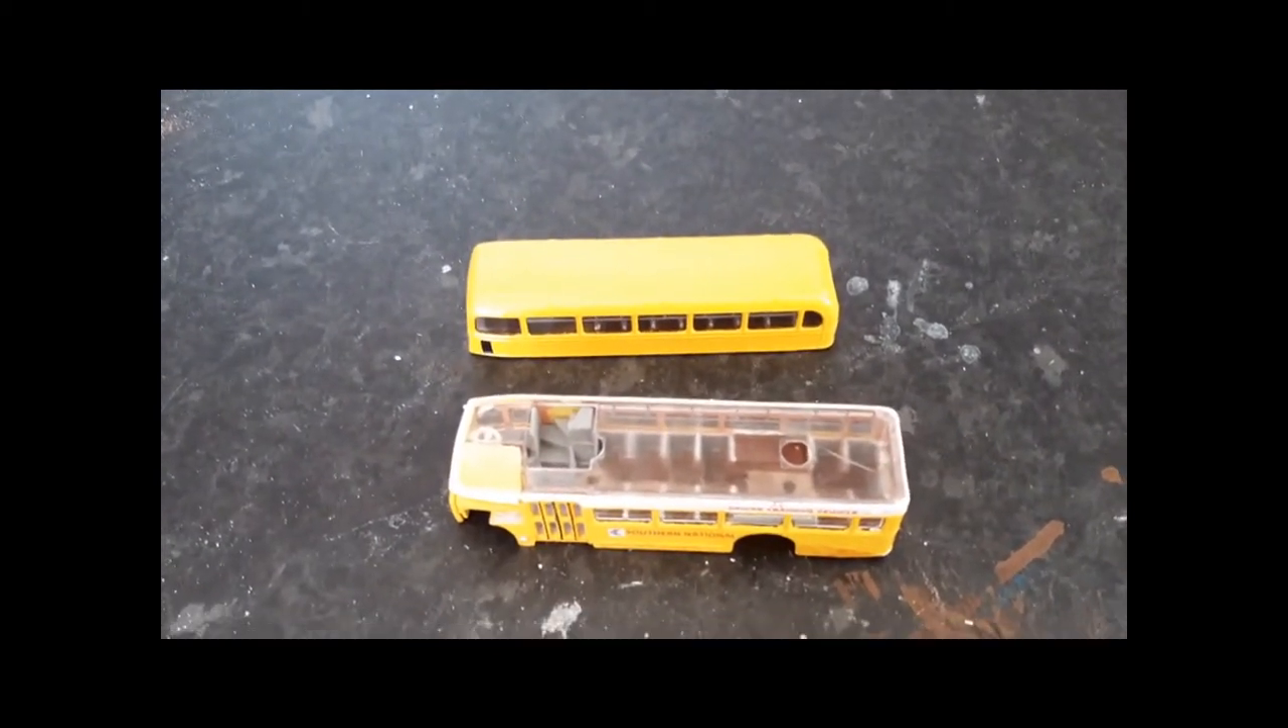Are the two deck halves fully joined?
No.